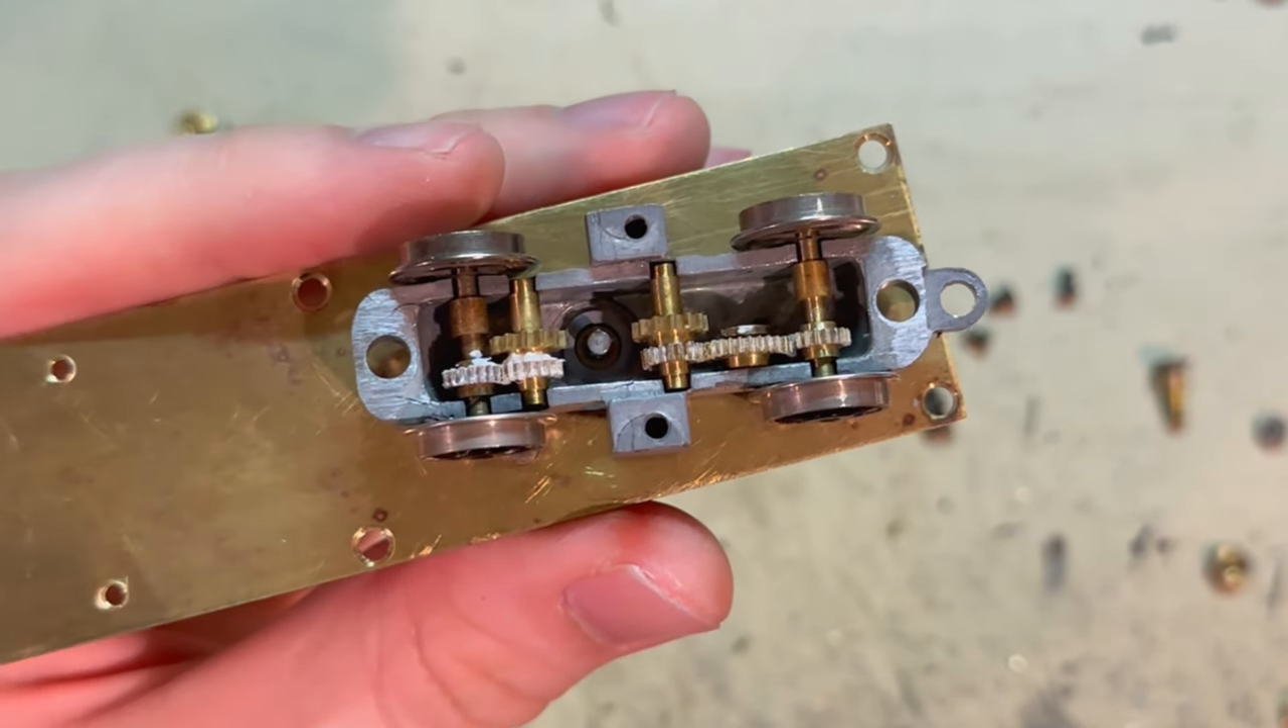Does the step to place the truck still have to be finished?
No.